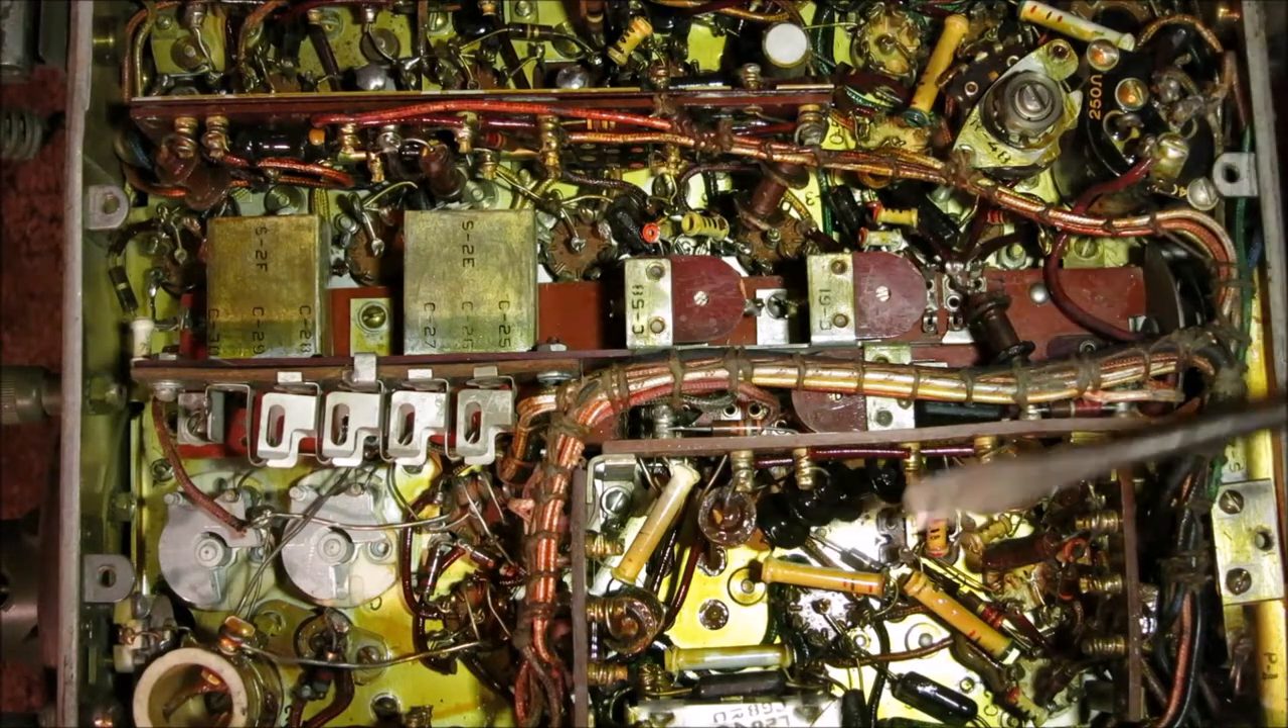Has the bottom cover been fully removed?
Yes.